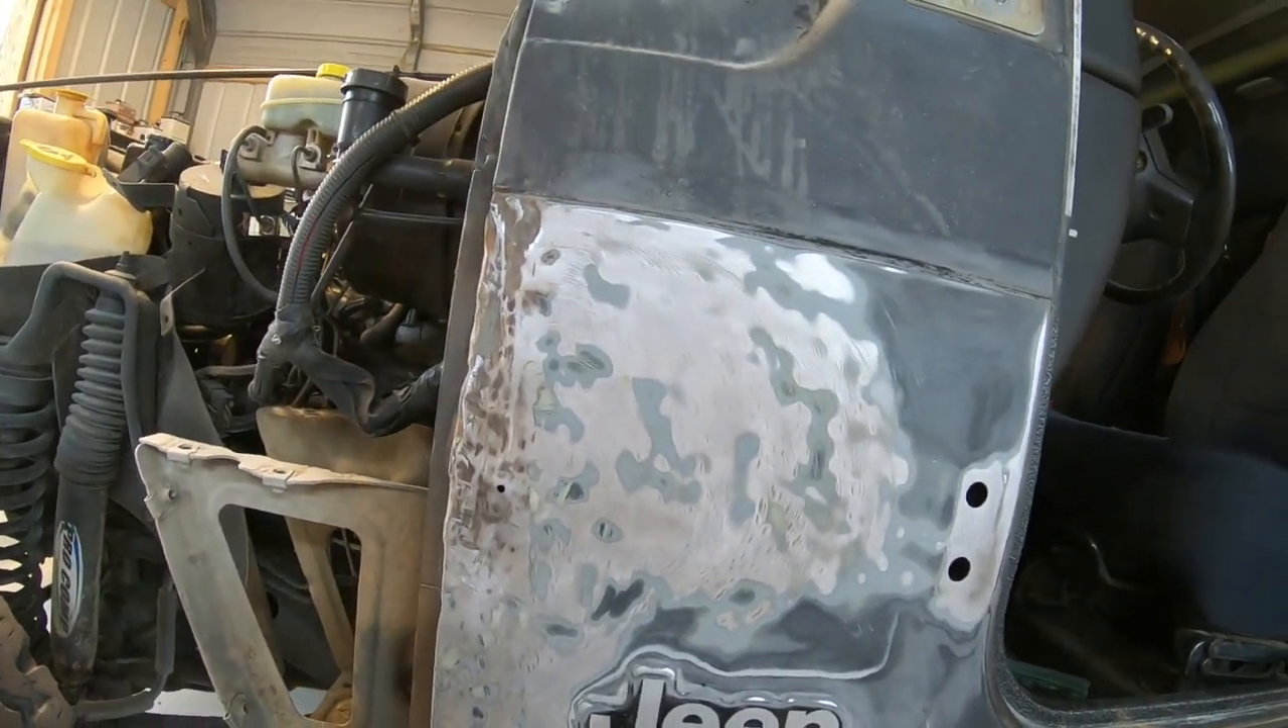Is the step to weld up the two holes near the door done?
No.